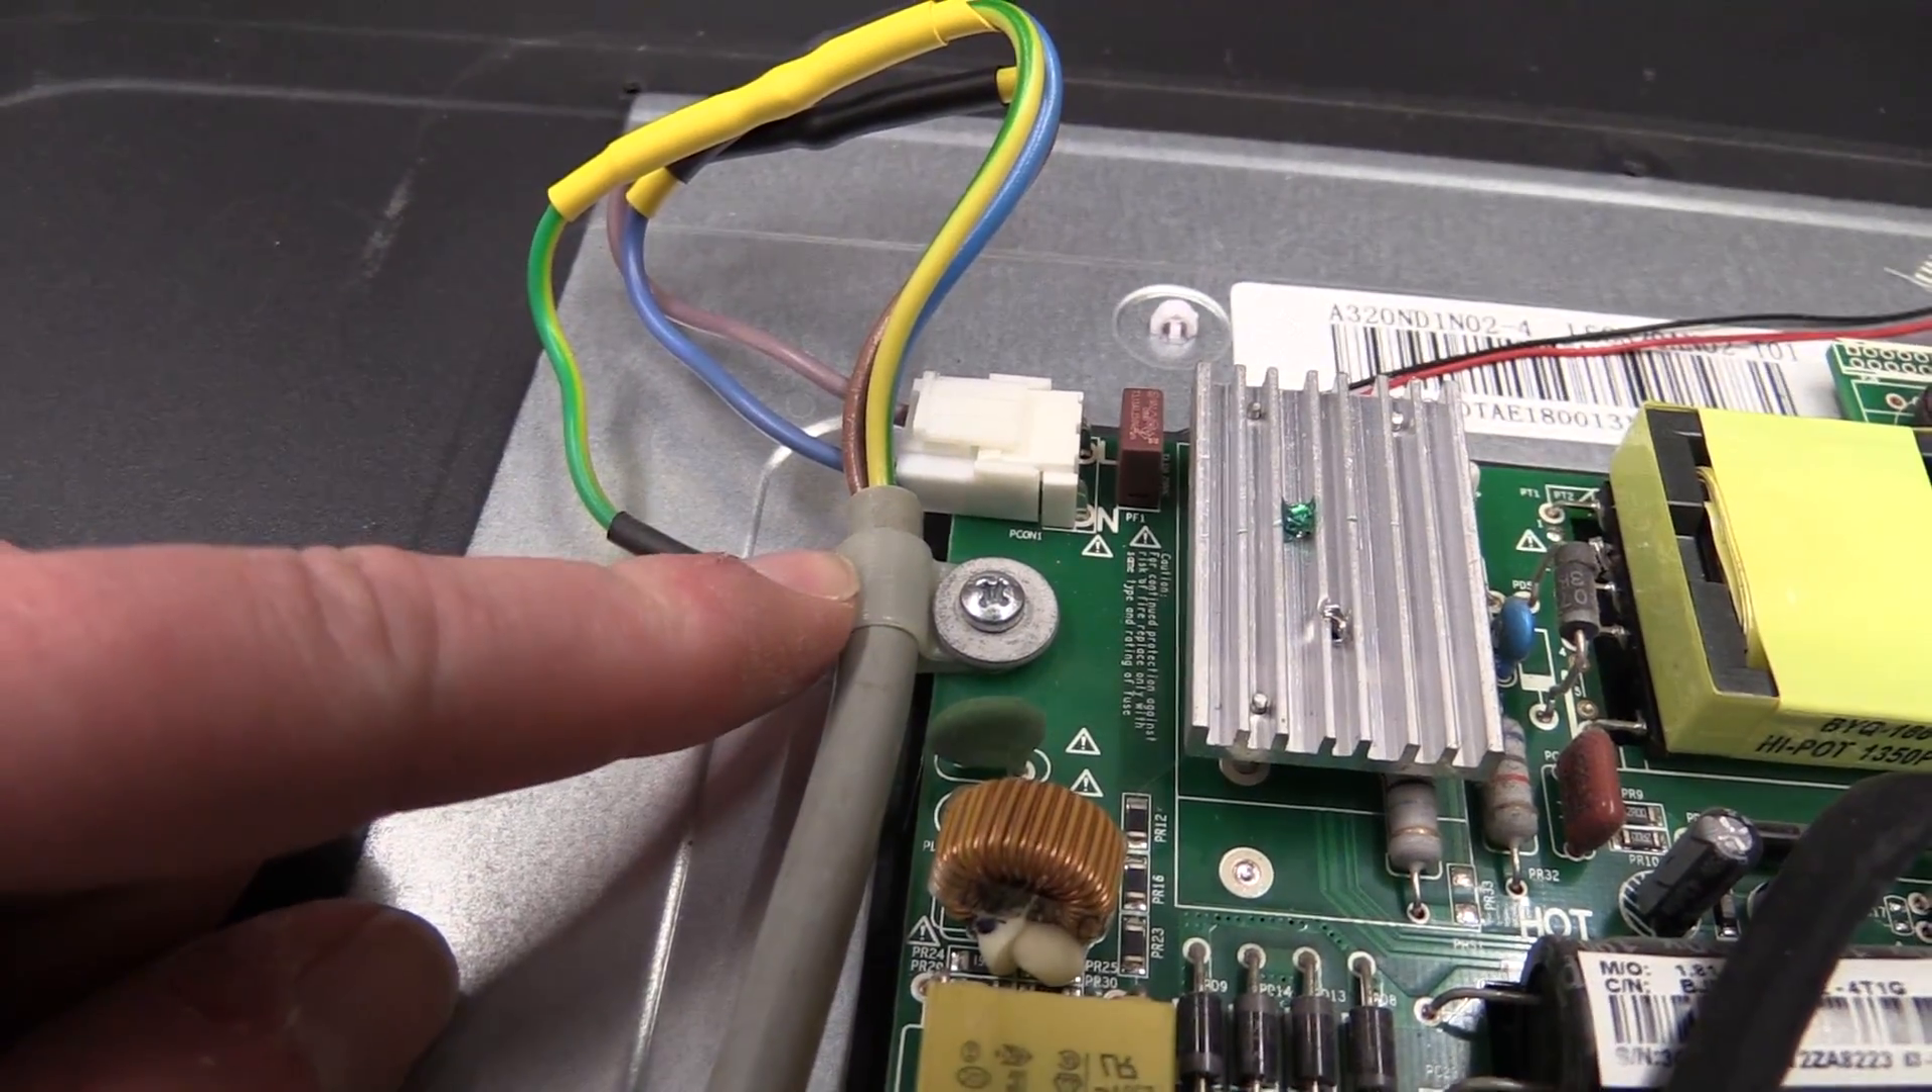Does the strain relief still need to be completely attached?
No.